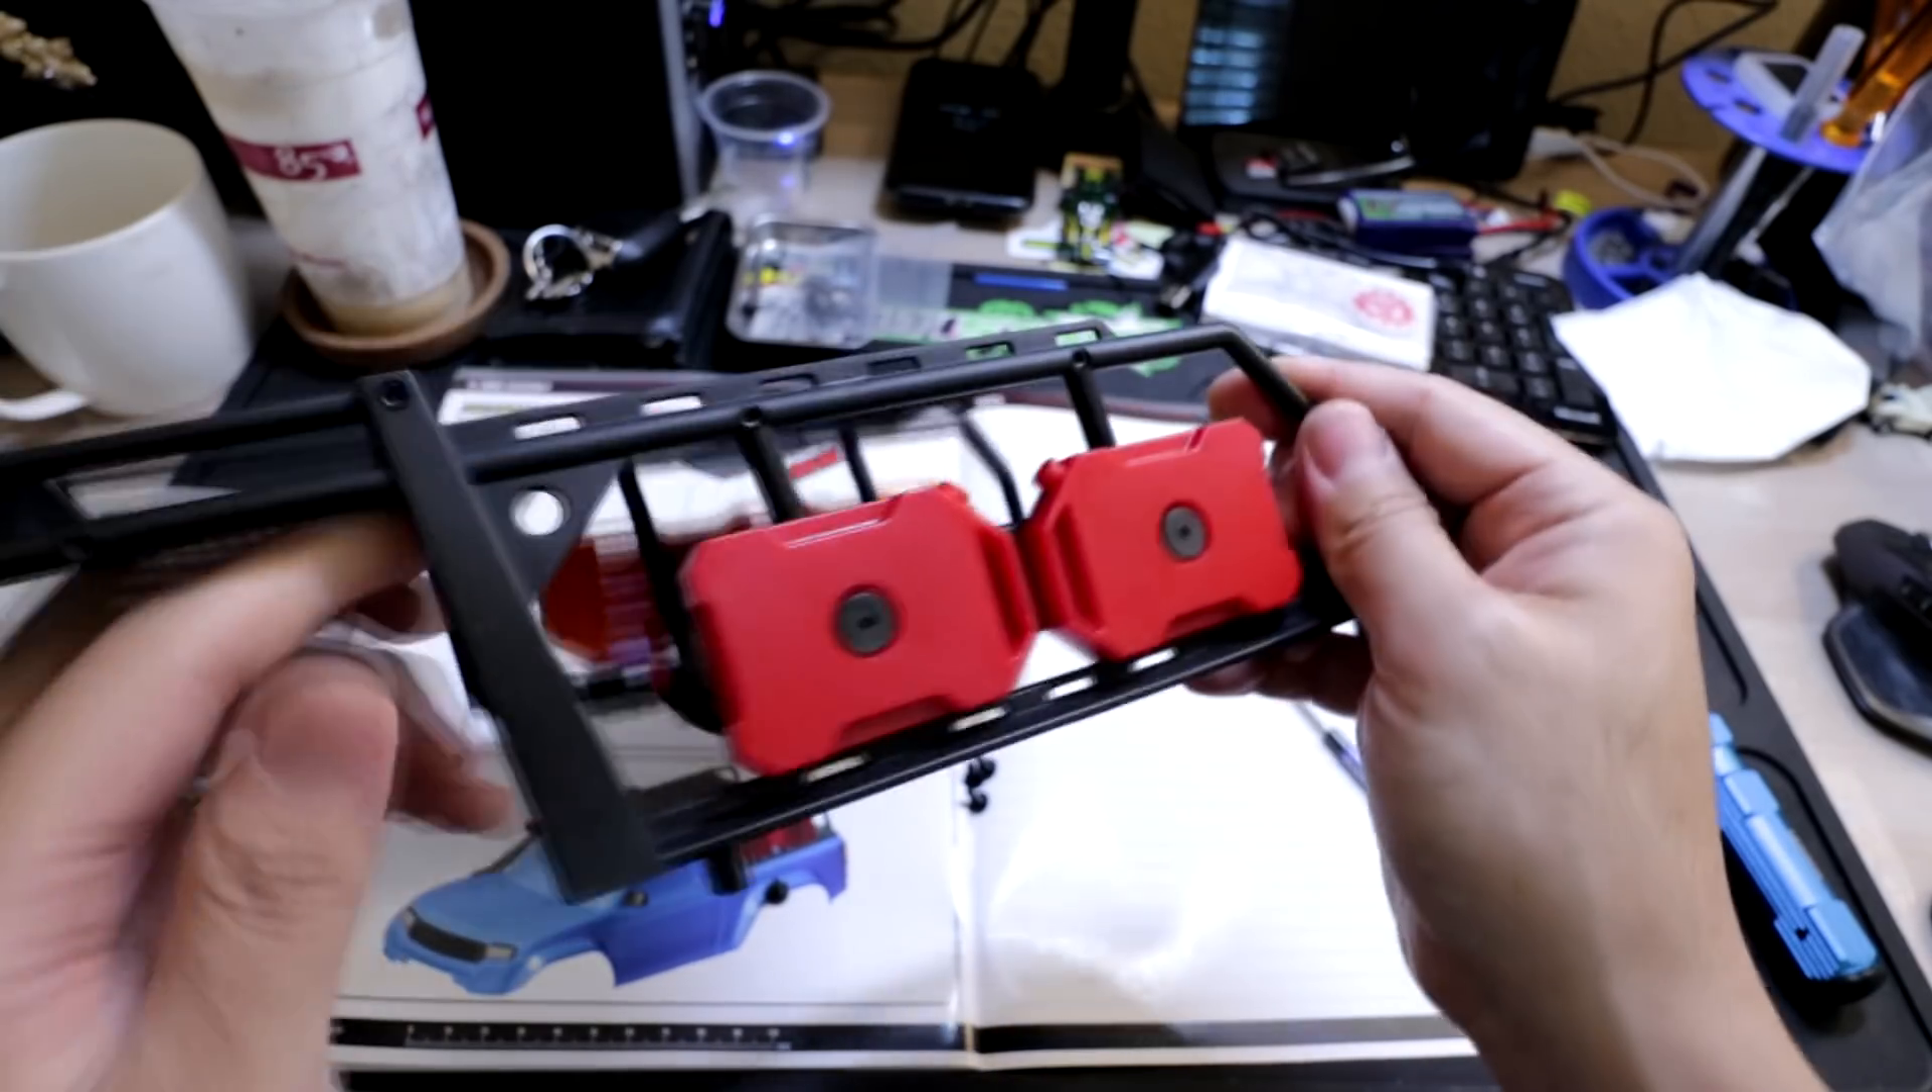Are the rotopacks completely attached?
Yes.